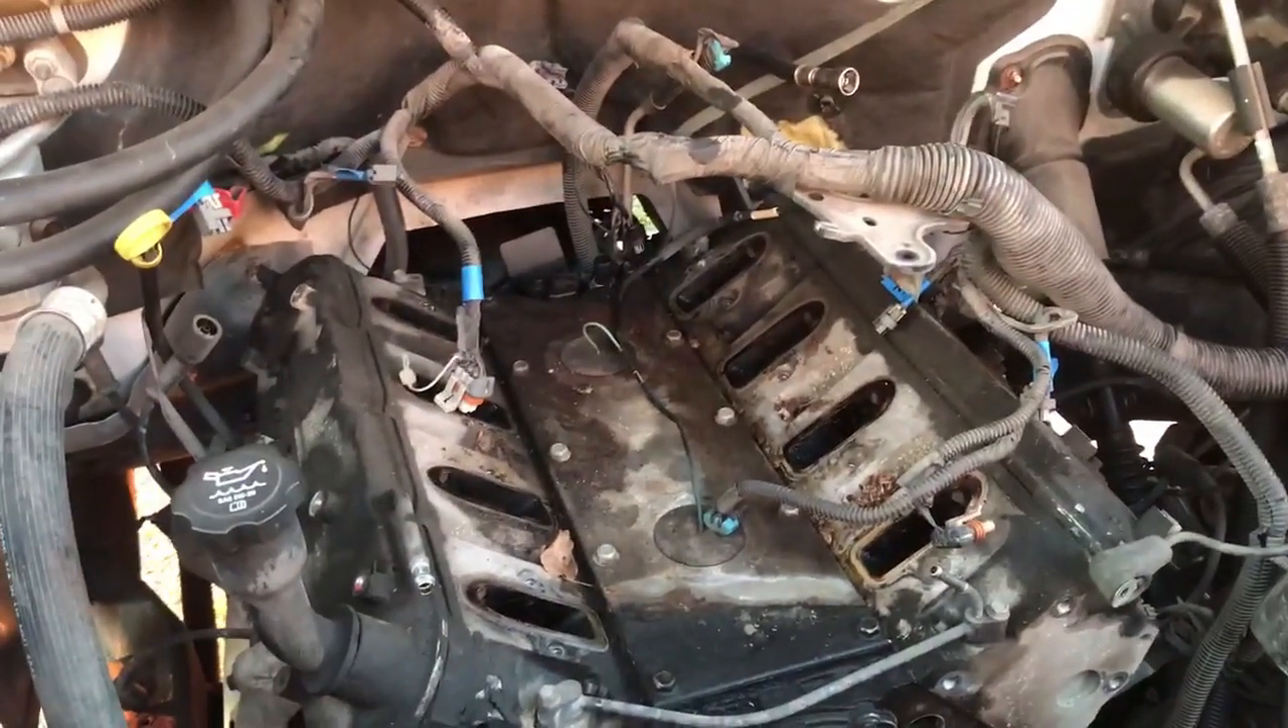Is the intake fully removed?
Yes.